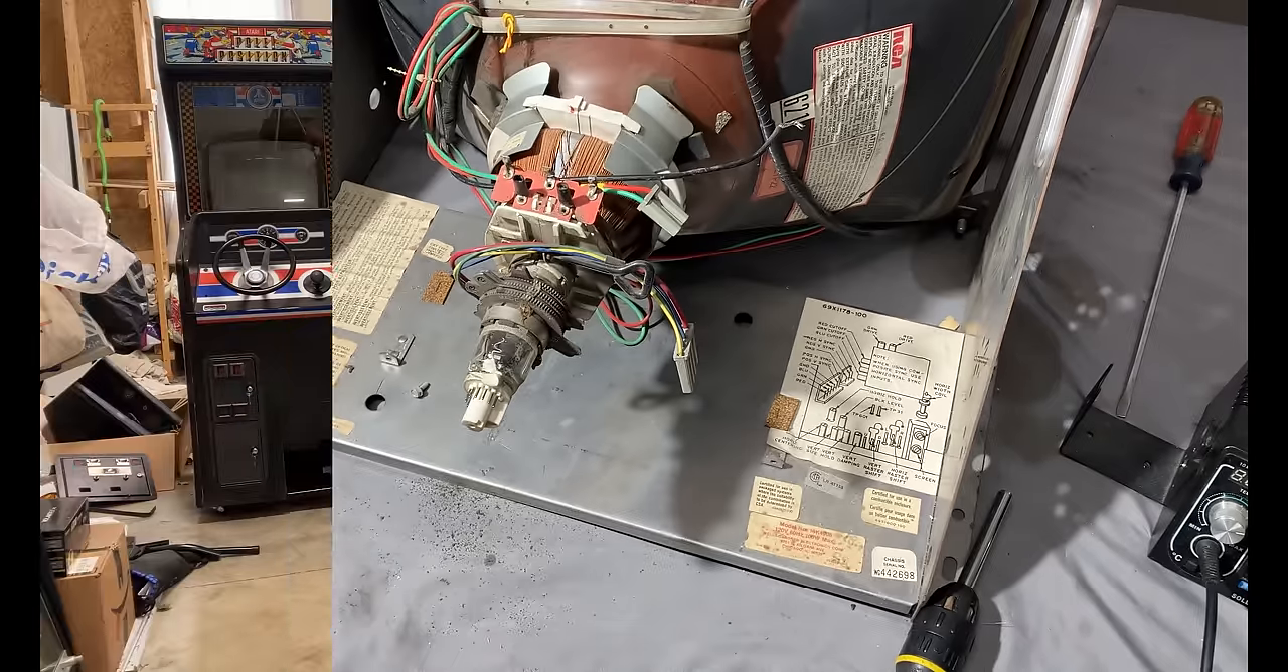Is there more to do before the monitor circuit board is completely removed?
No.